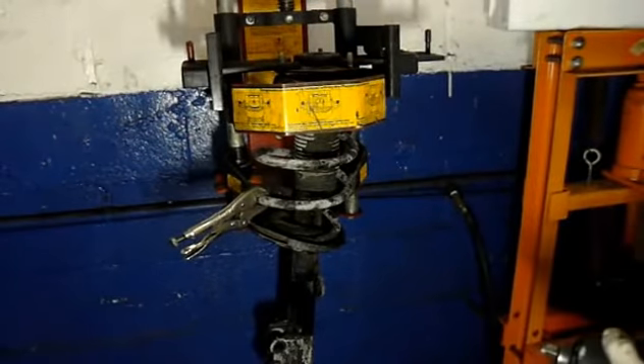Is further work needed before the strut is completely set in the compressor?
No.